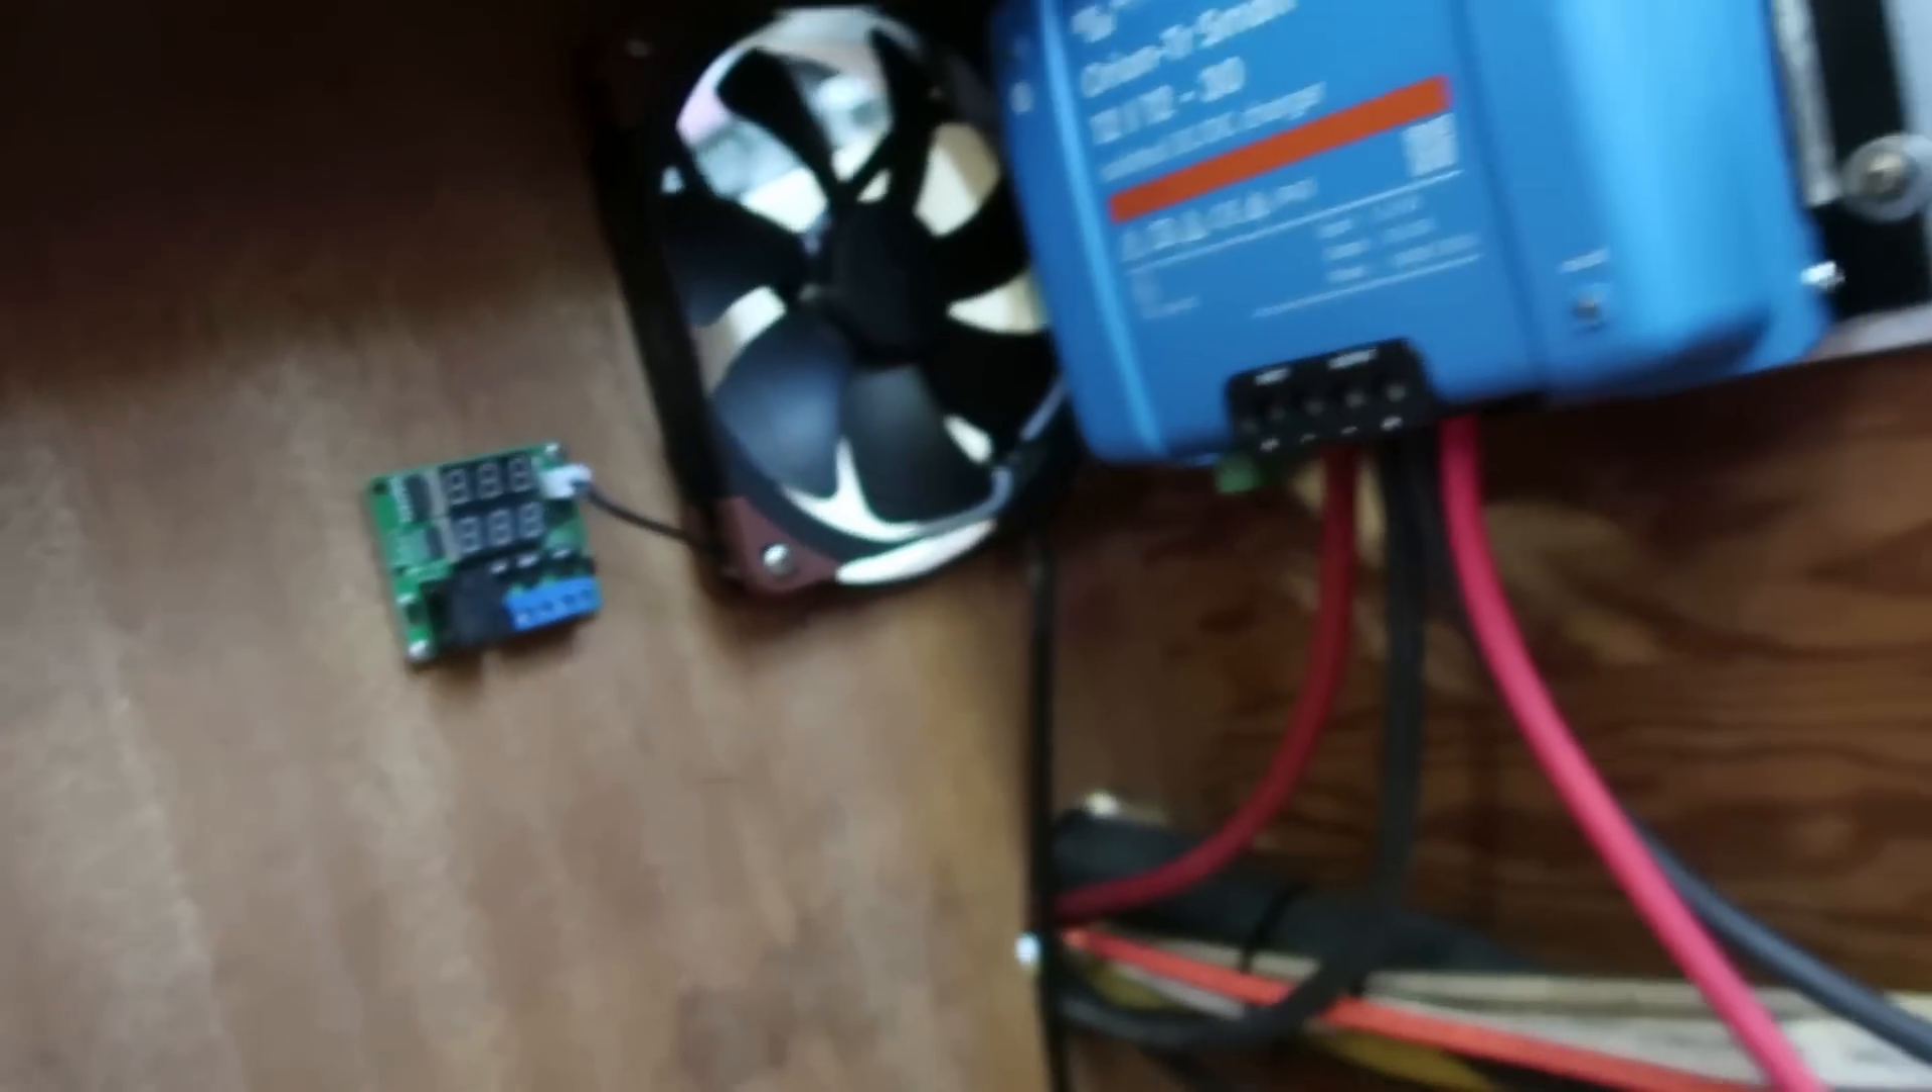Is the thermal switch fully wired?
No.